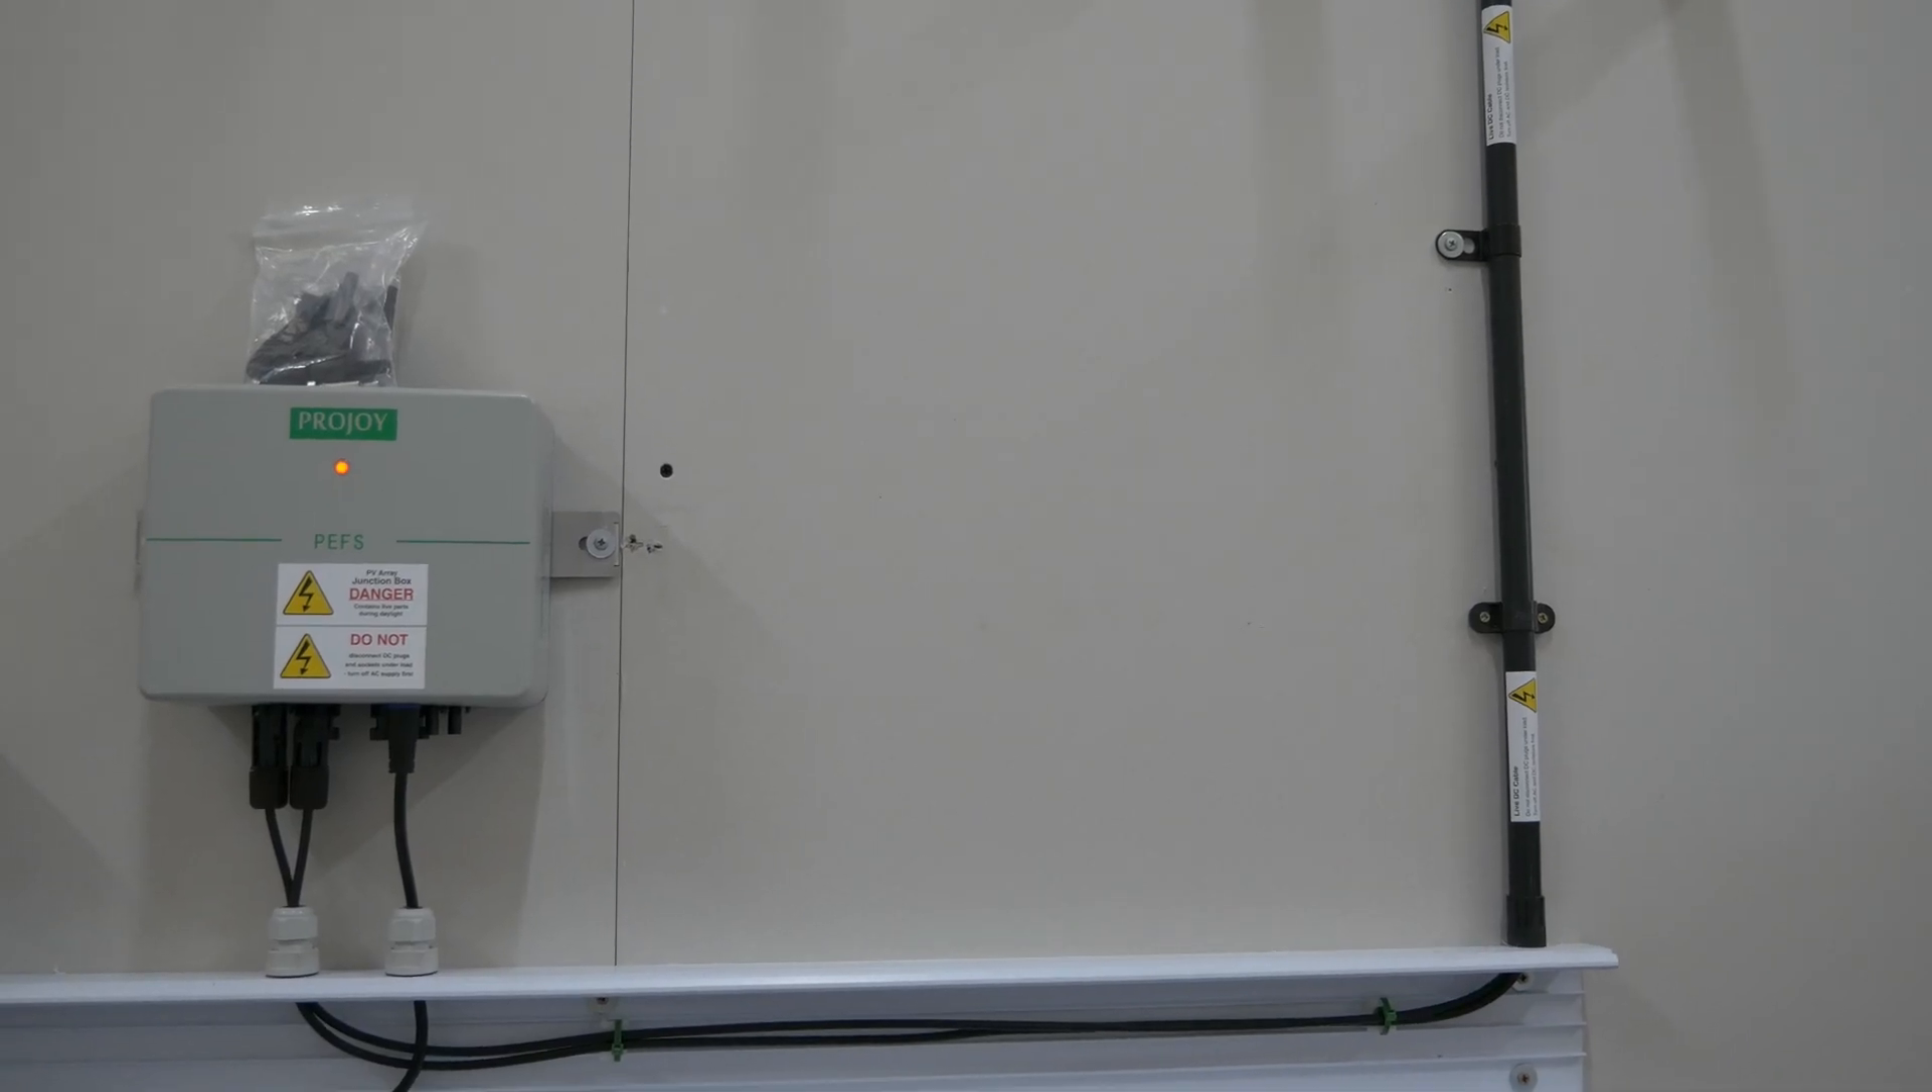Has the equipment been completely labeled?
Yes.